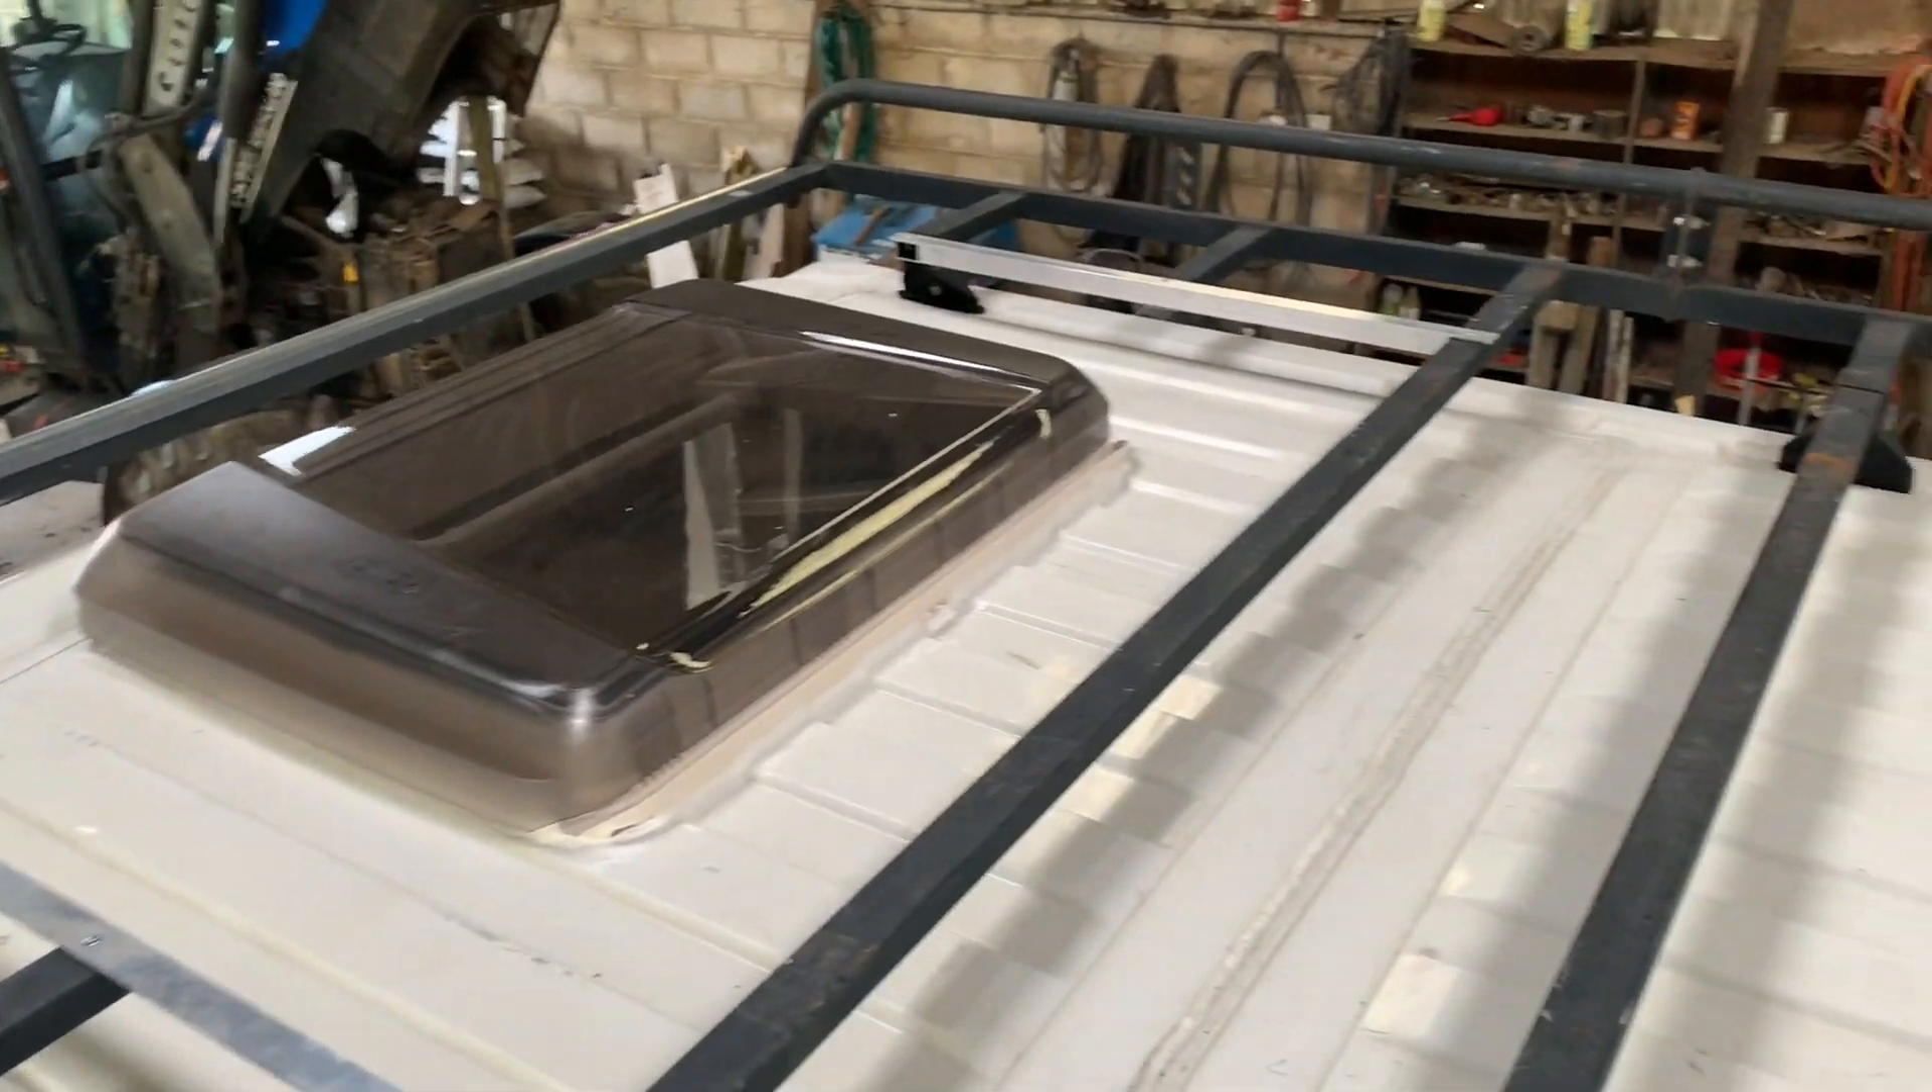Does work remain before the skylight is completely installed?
No.